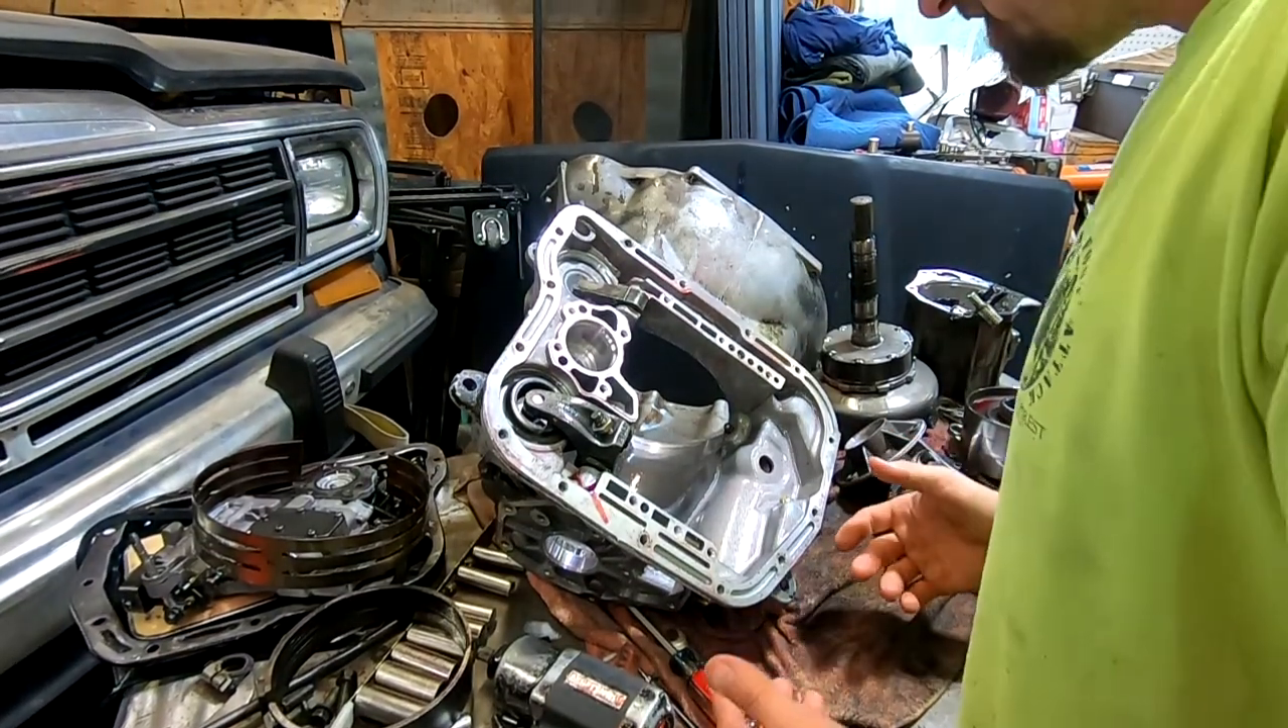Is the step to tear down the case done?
No.